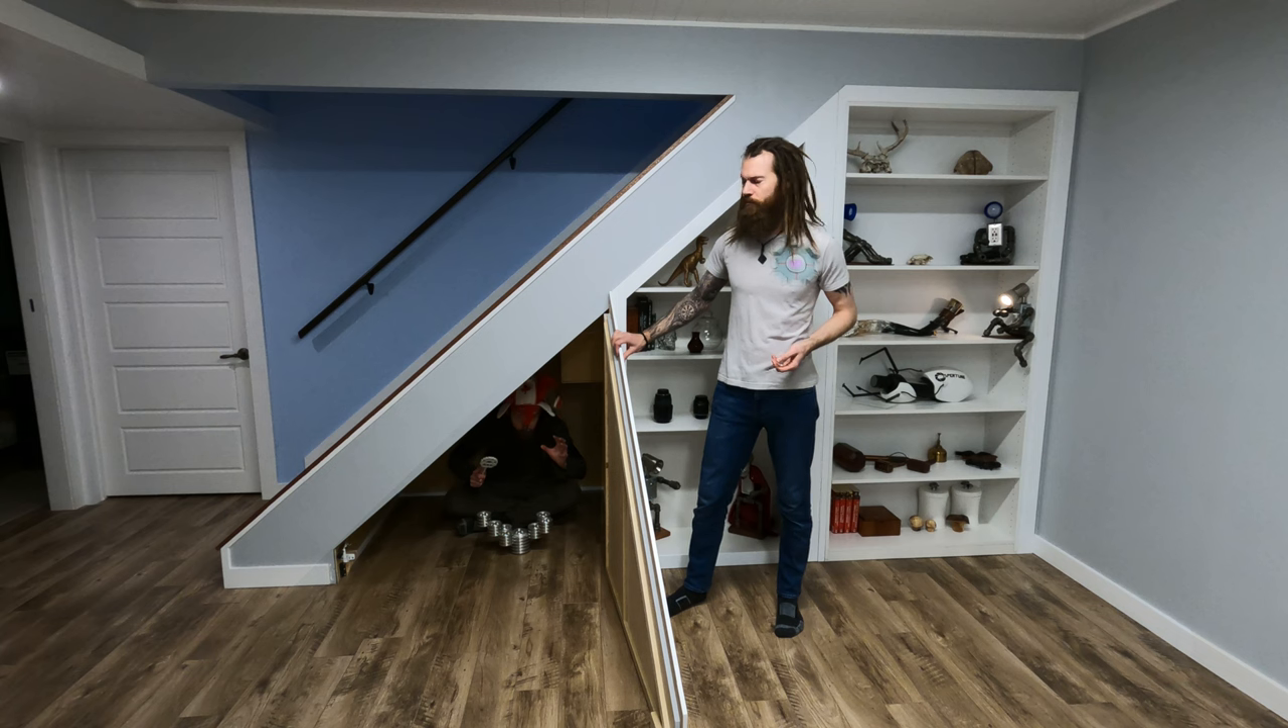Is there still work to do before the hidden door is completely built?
No.